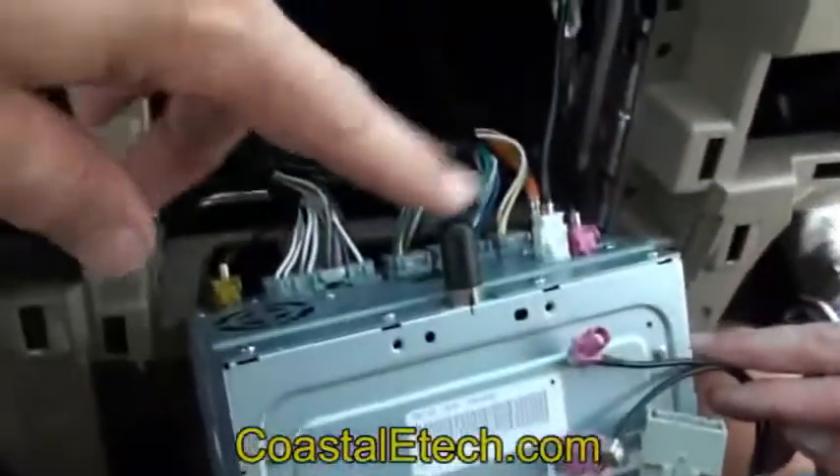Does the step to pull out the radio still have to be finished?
No.